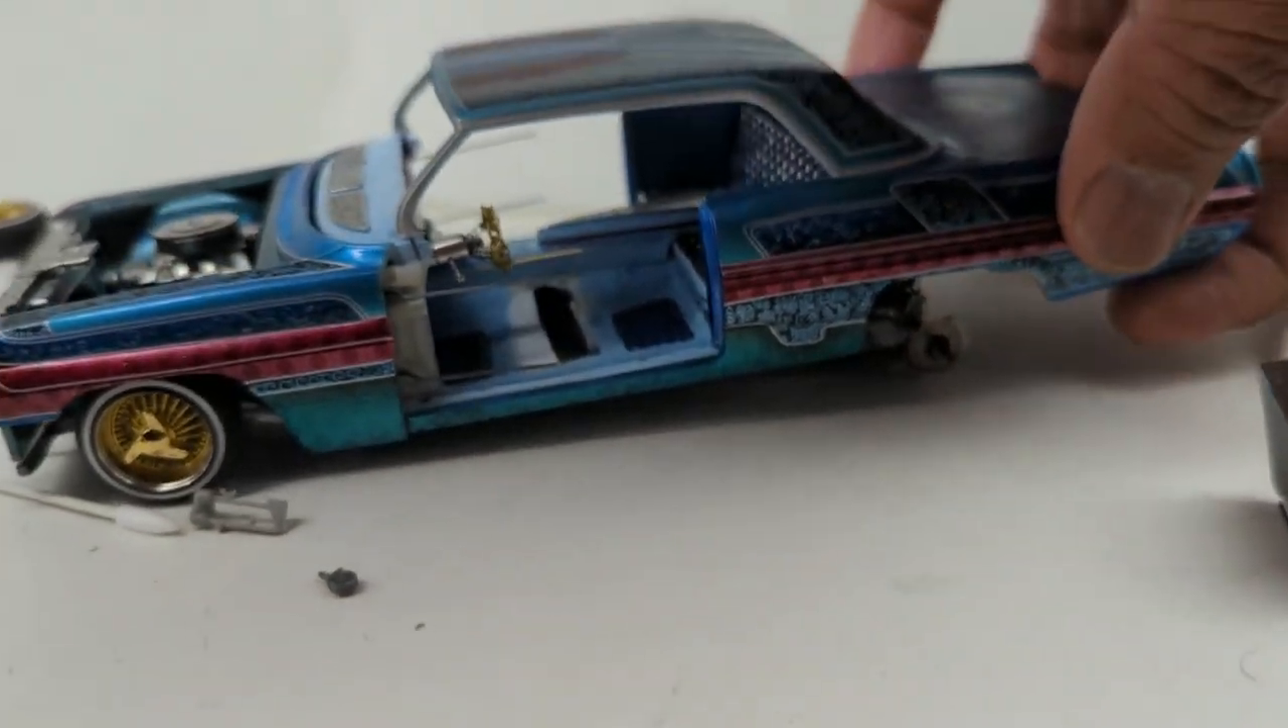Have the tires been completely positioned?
No.